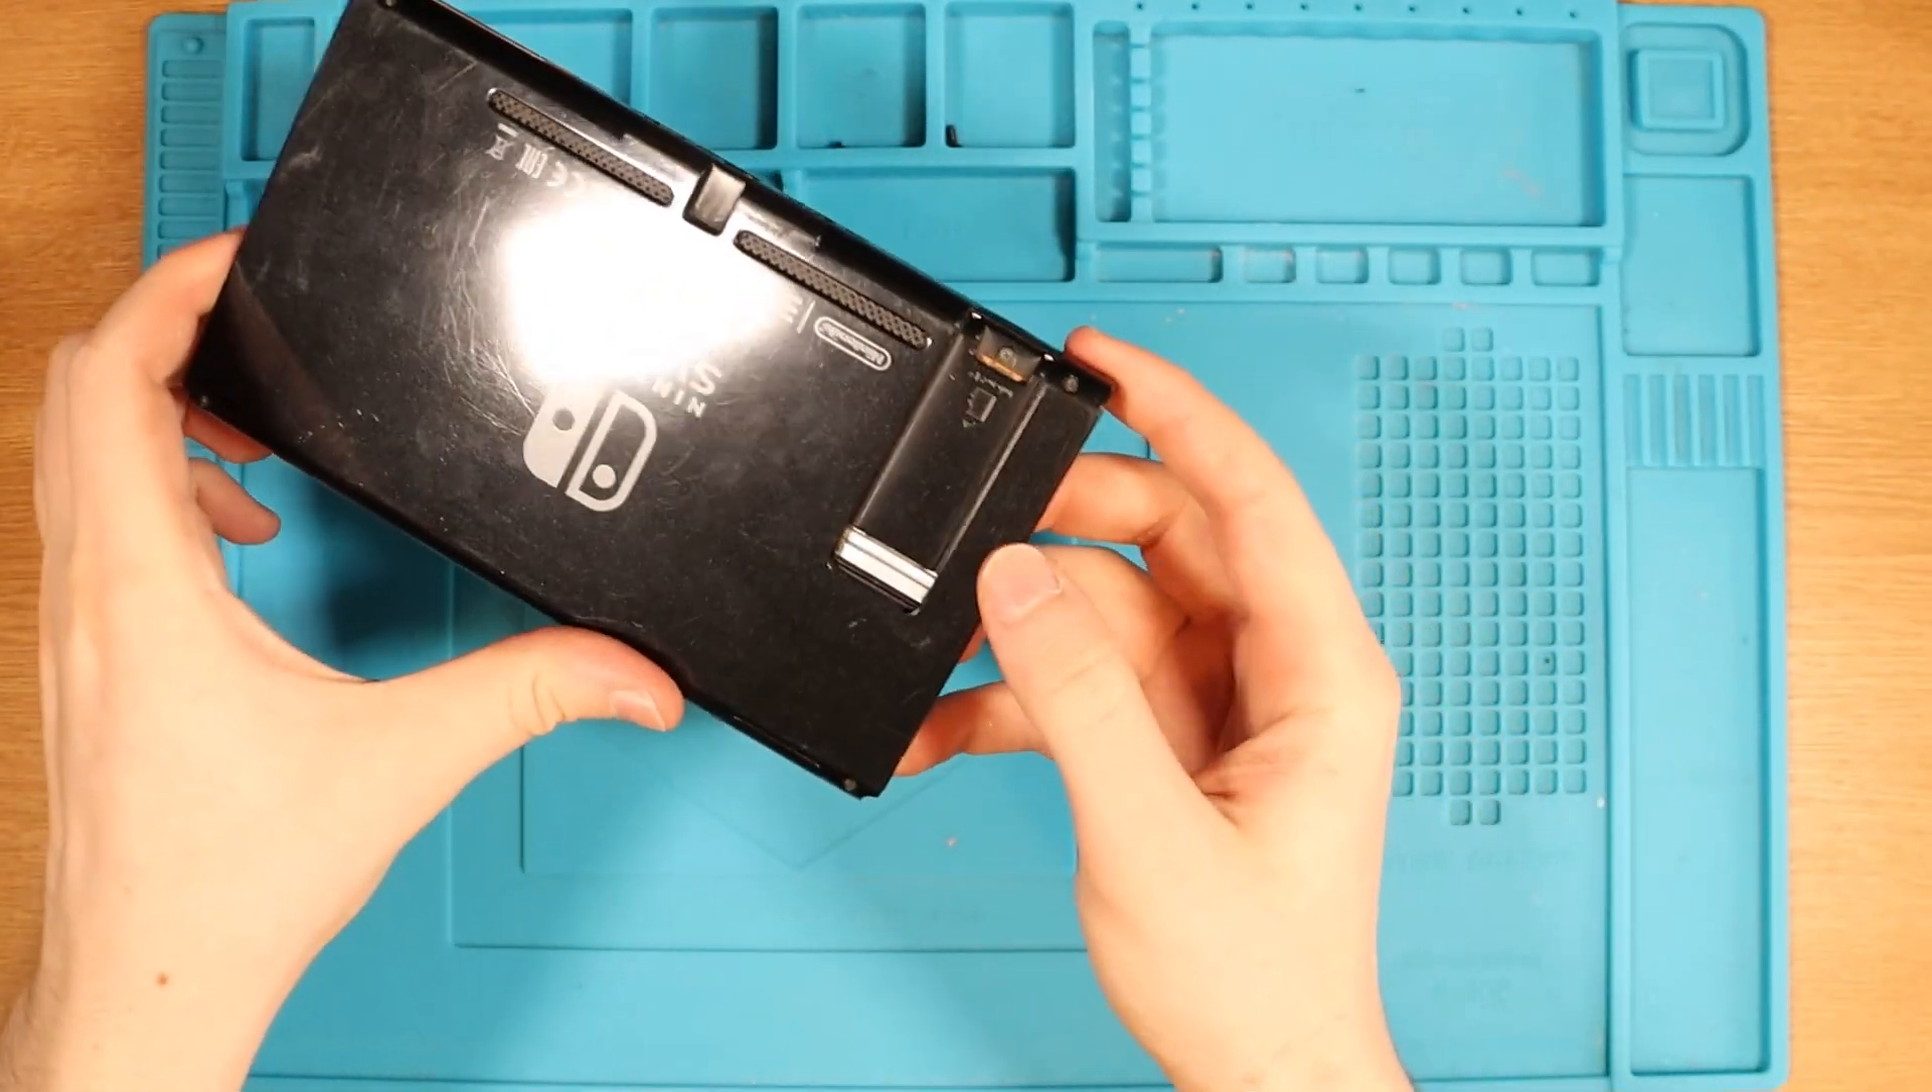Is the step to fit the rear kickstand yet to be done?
Yes.